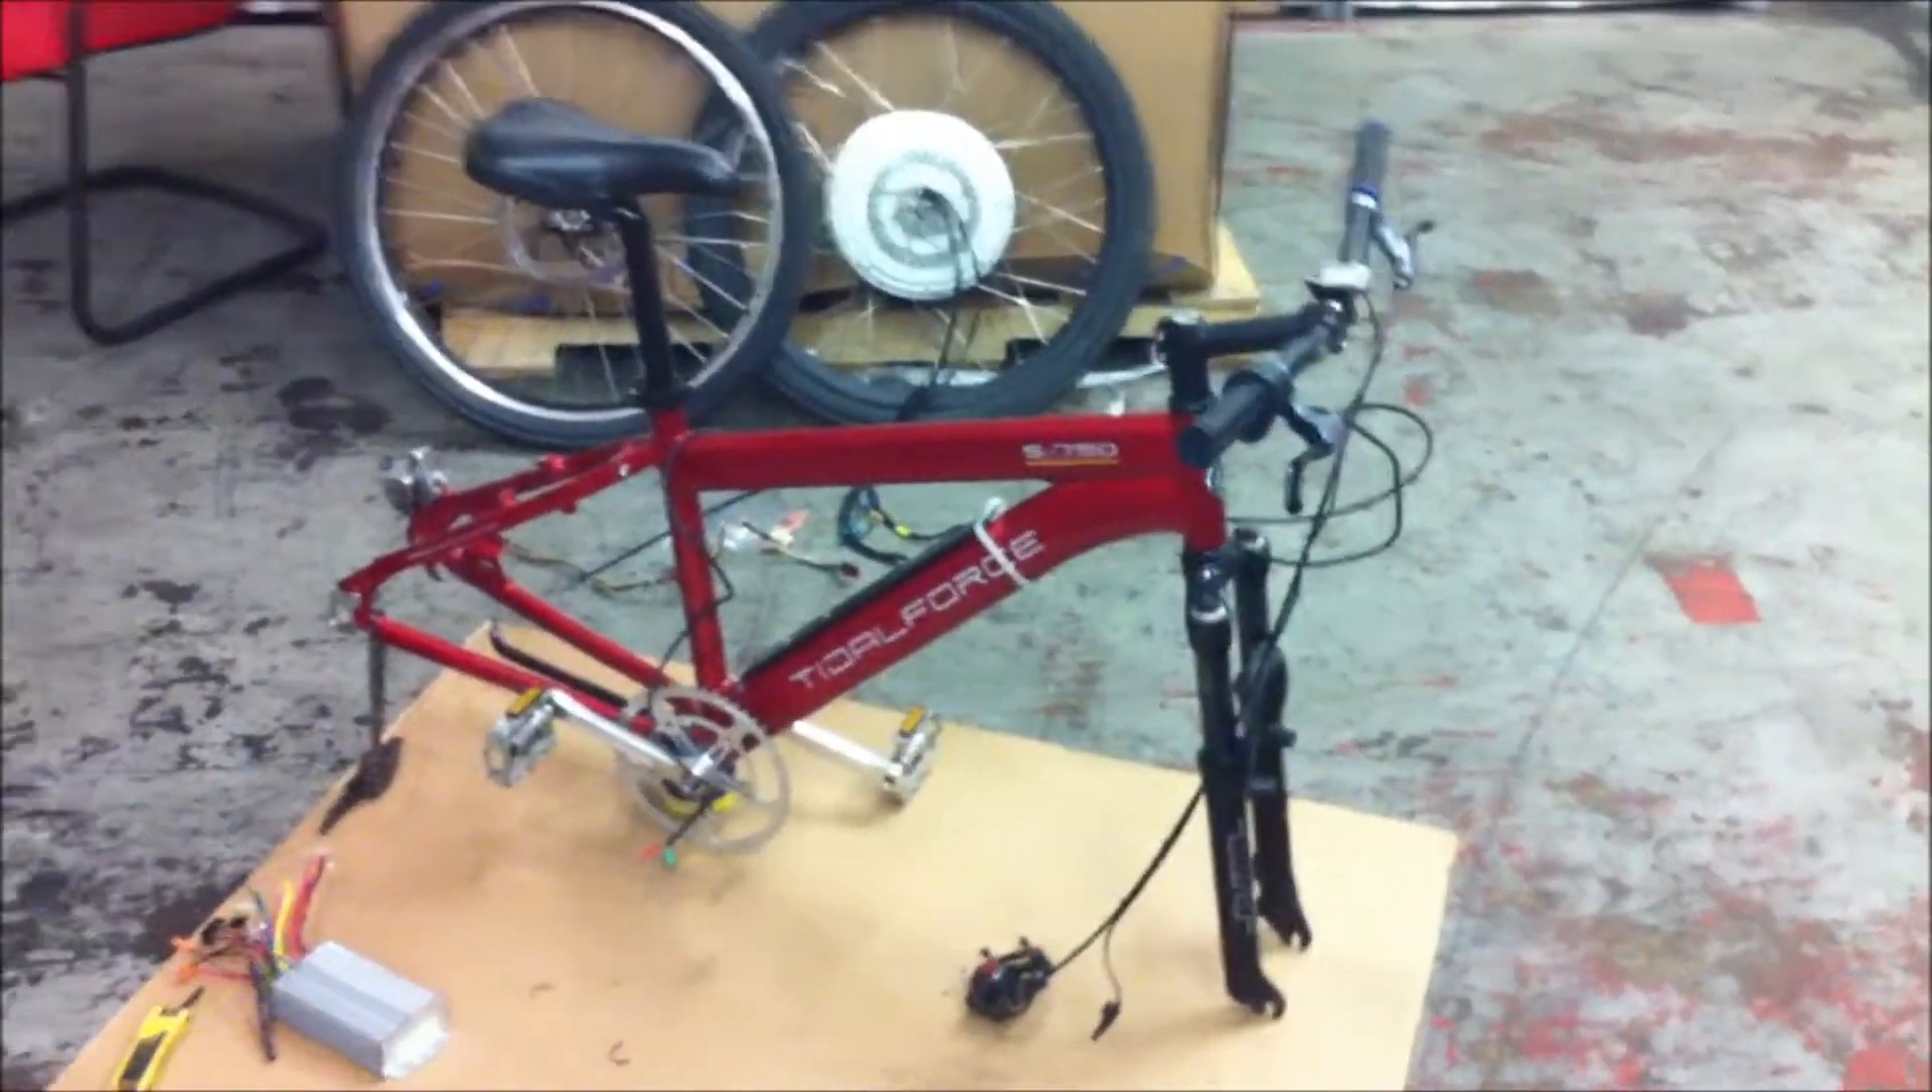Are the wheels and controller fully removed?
Yes.